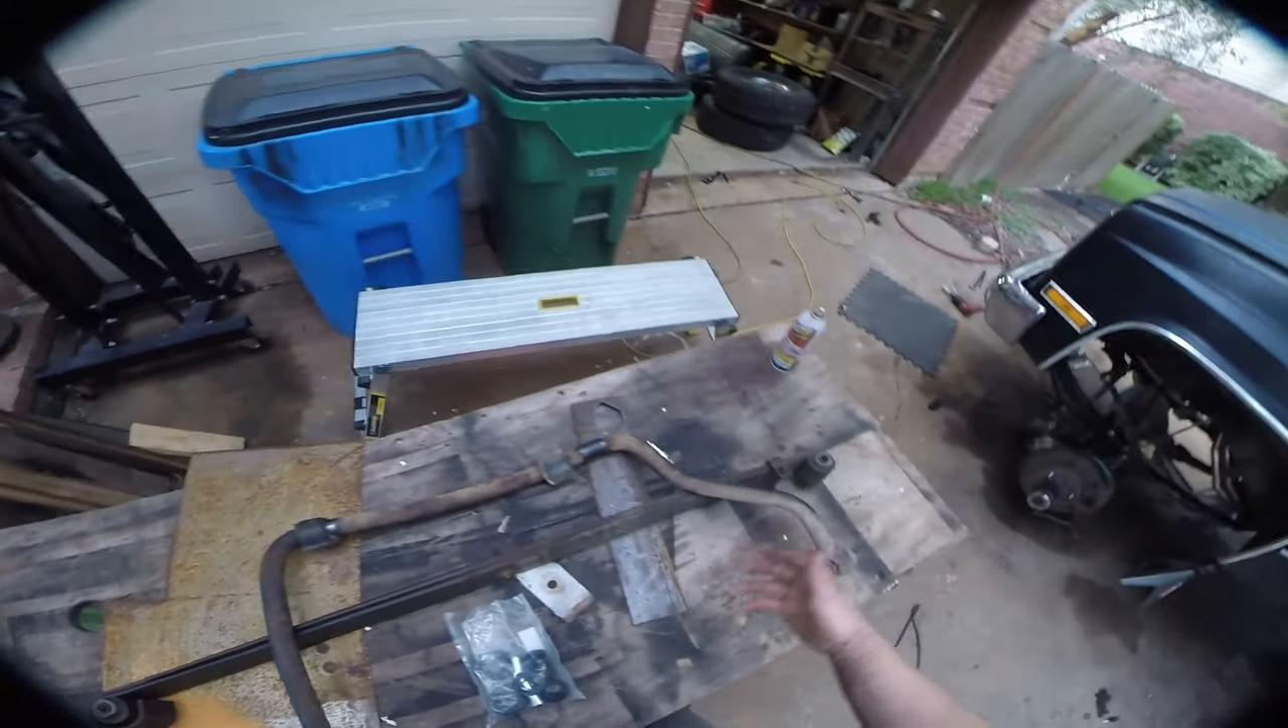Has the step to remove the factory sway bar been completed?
Yes.